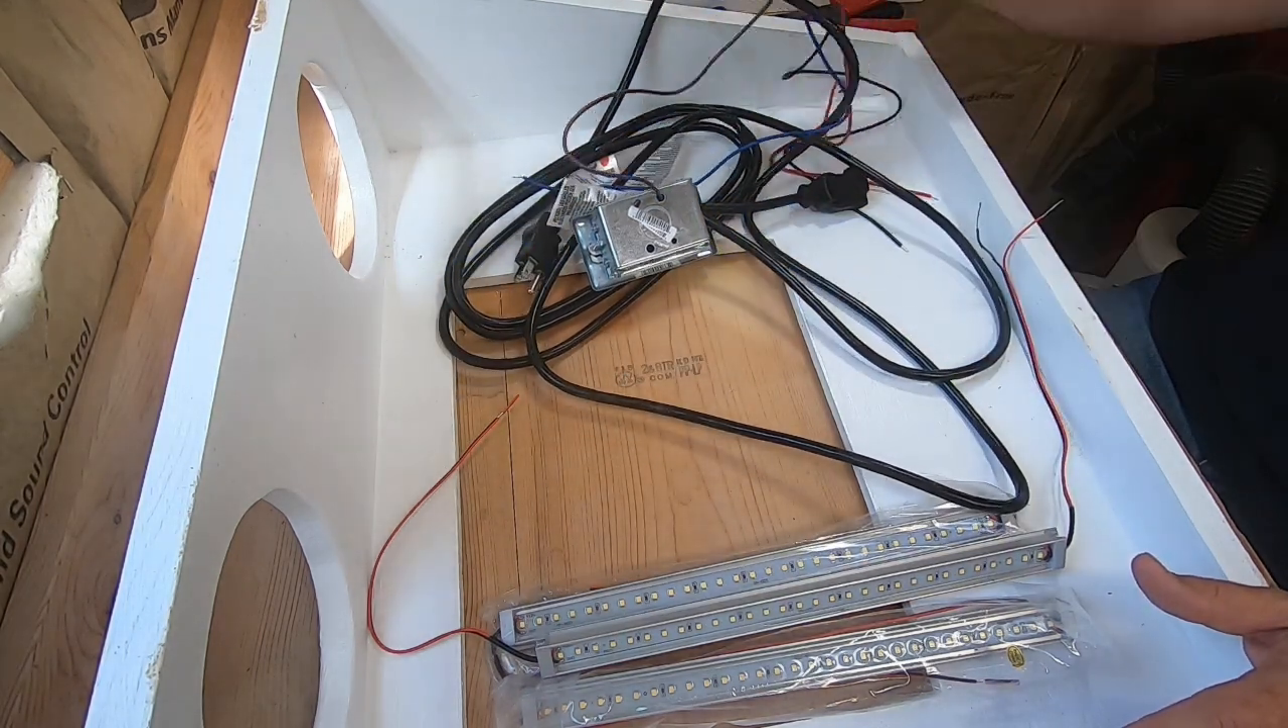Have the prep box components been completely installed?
No.